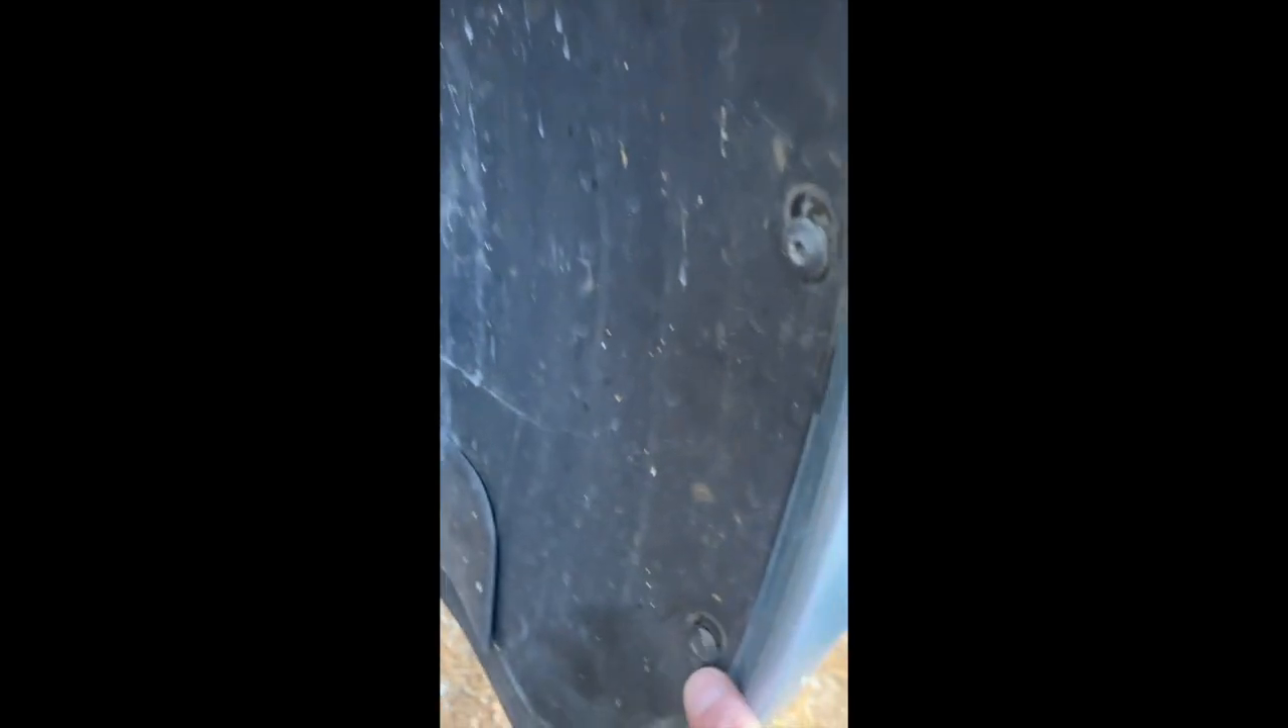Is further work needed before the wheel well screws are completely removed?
Yes.